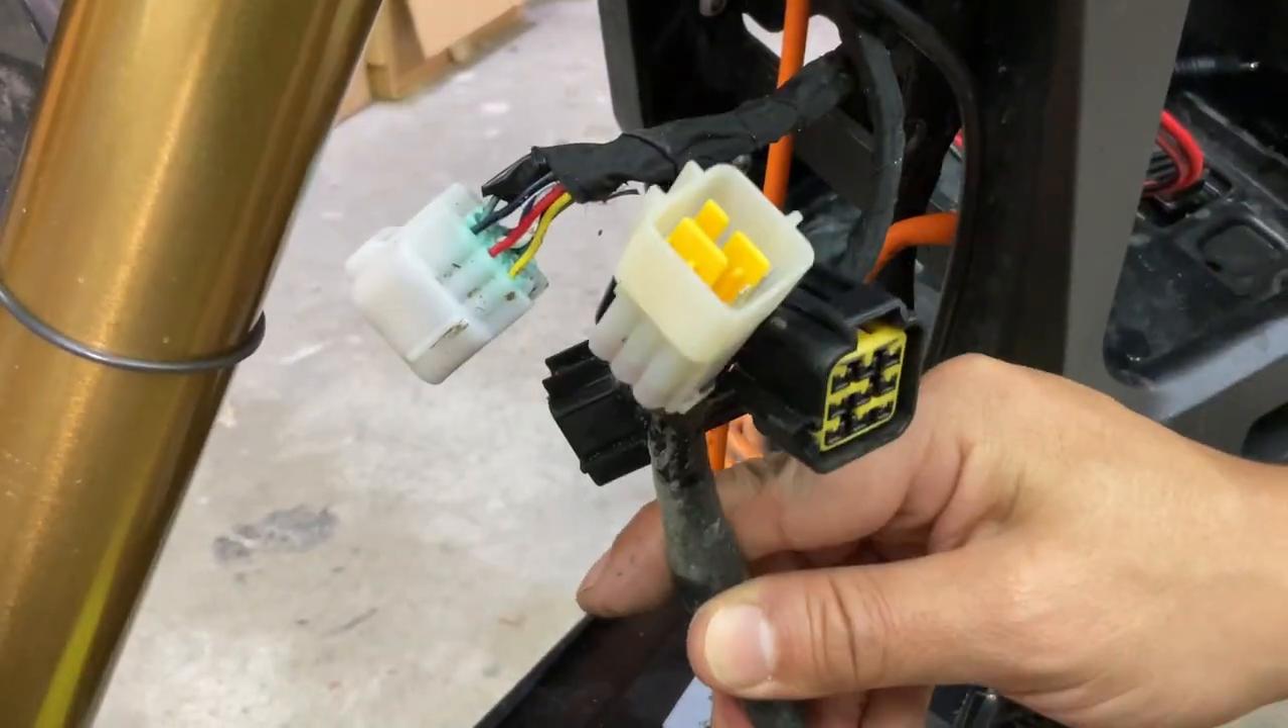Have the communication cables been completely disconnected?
Yes.